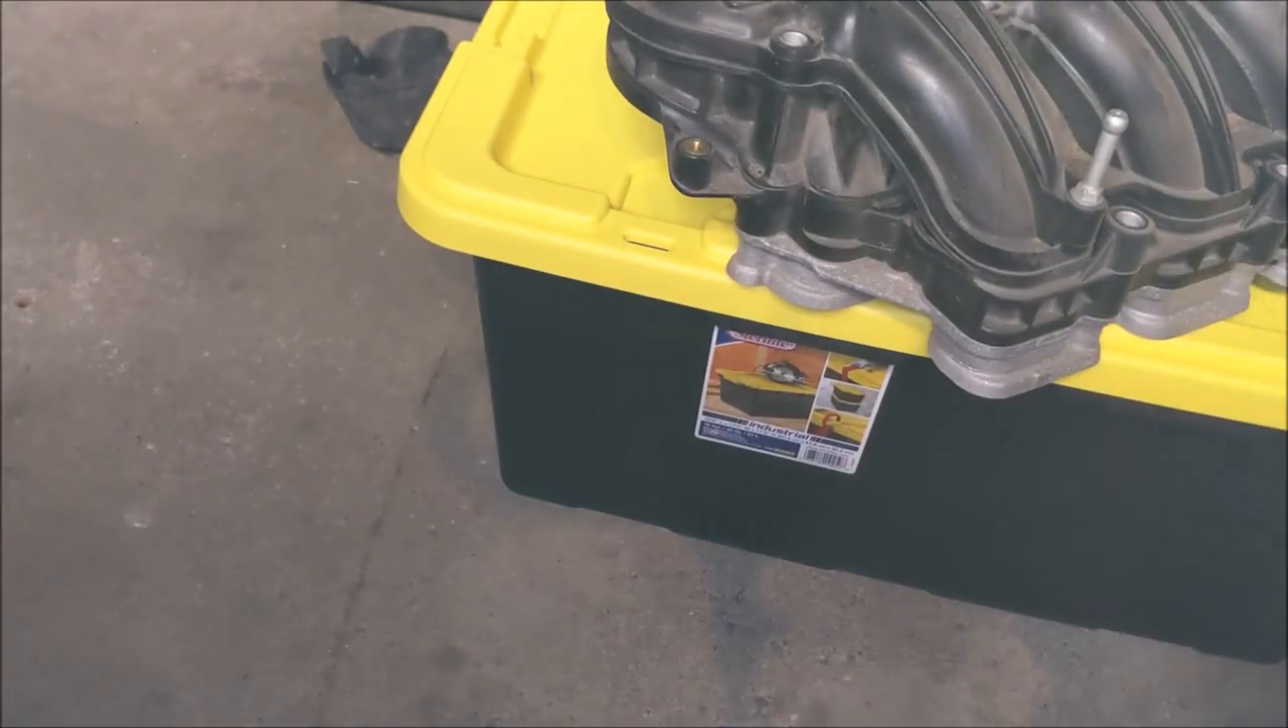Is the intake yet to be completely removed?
No.